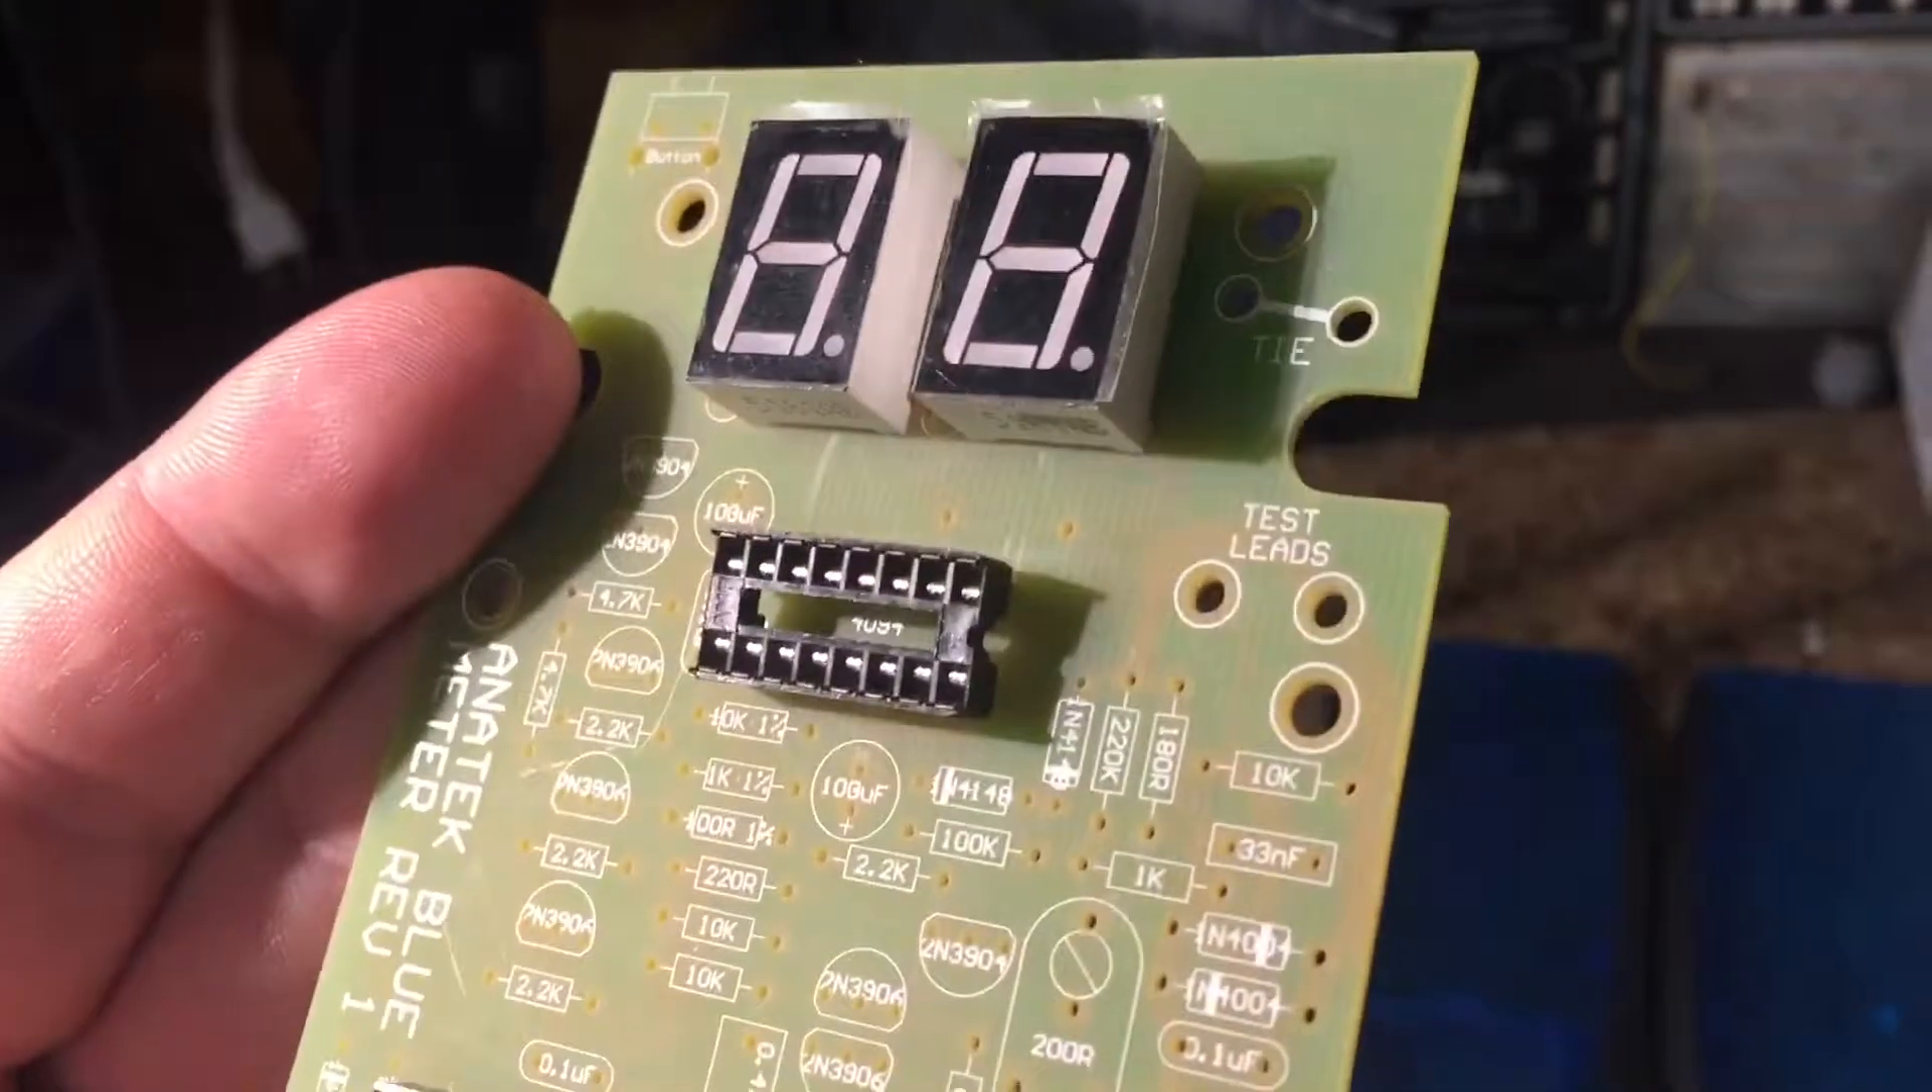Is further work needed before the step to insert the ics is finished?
Yes.